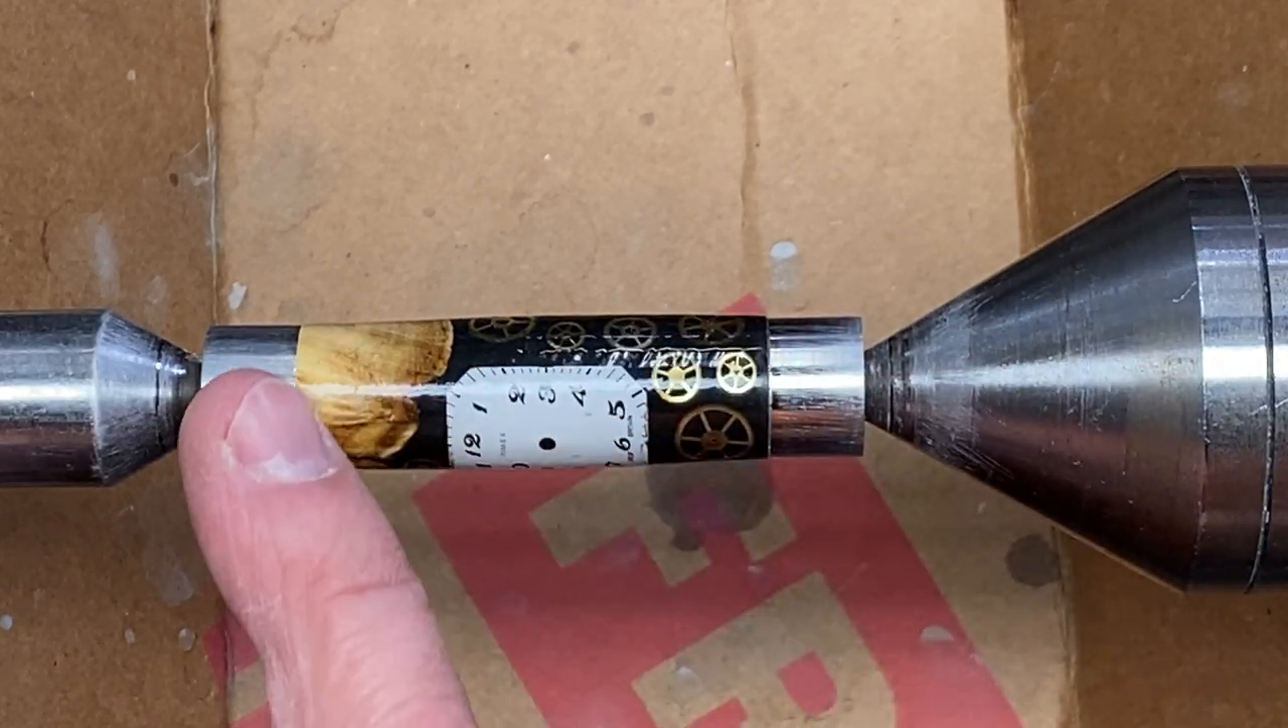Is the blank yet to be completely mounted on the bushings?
No.